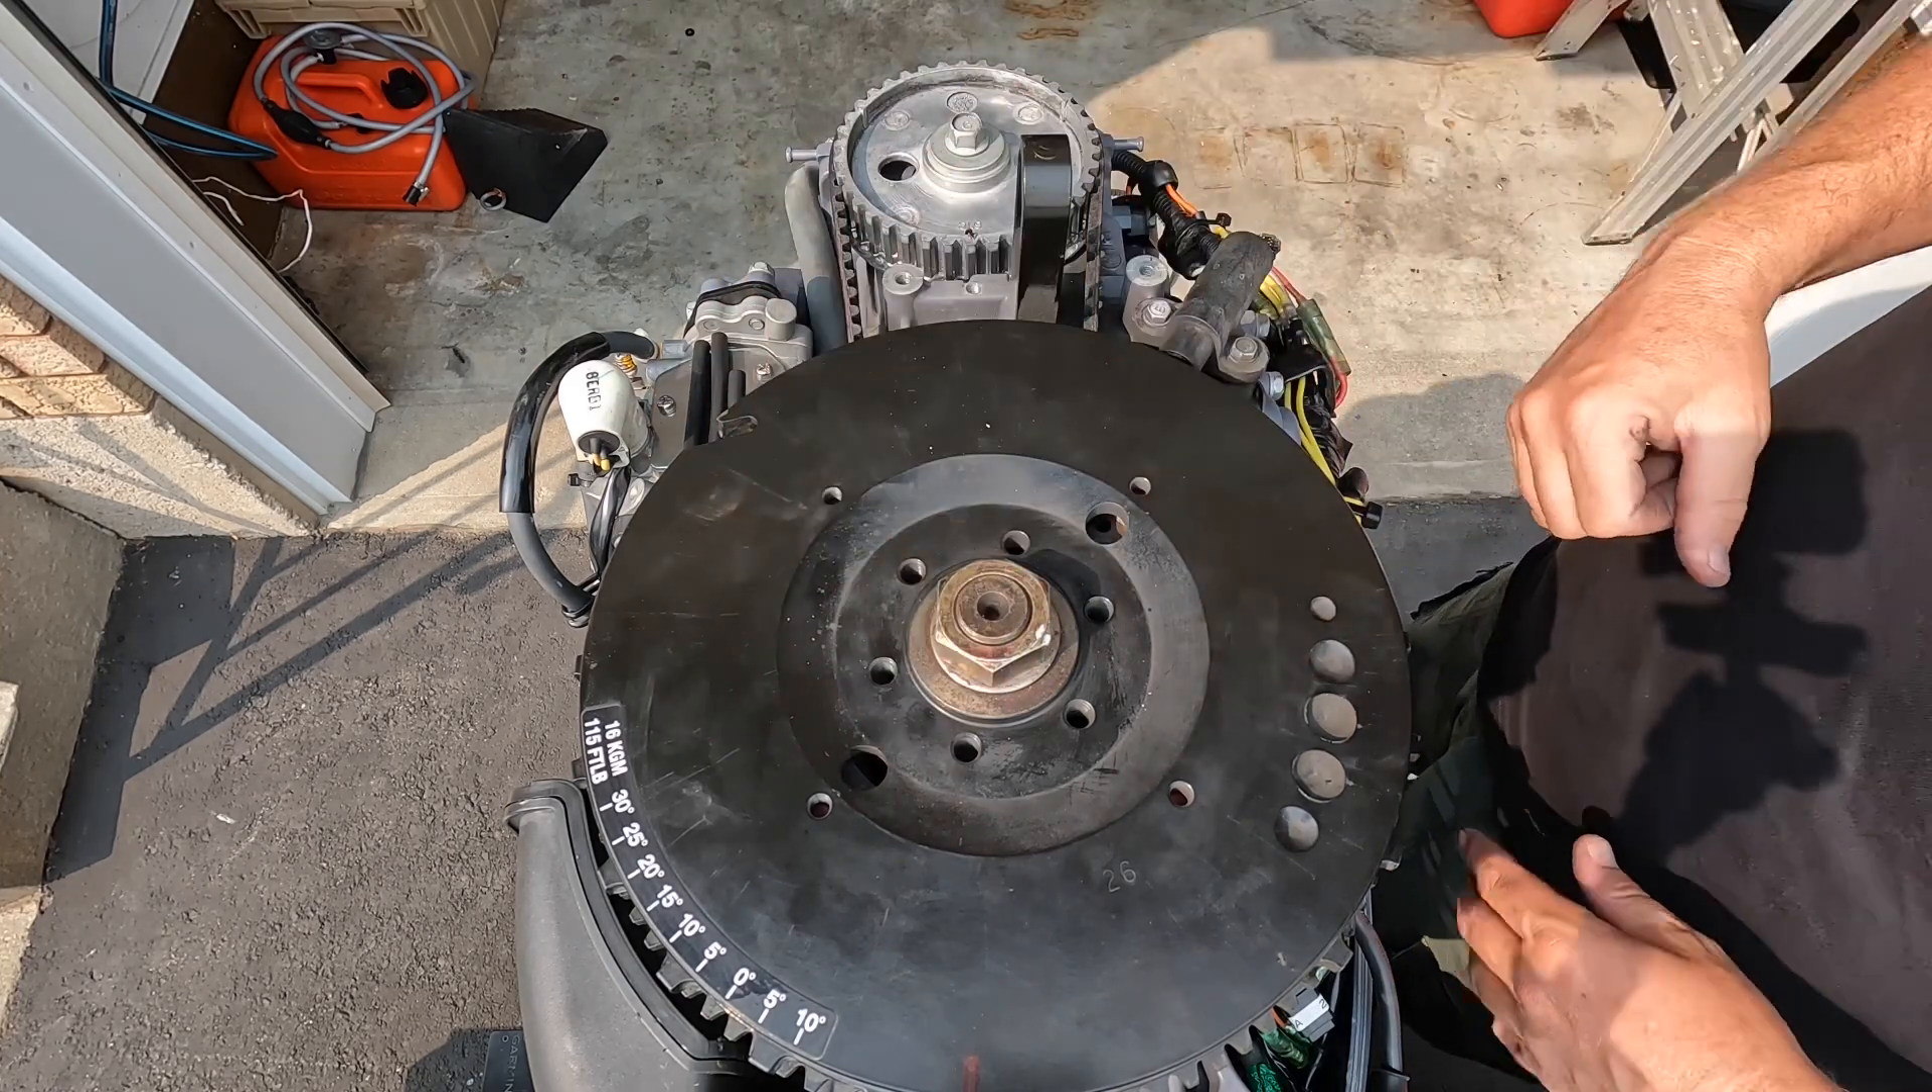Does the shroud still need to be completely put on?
Yes.